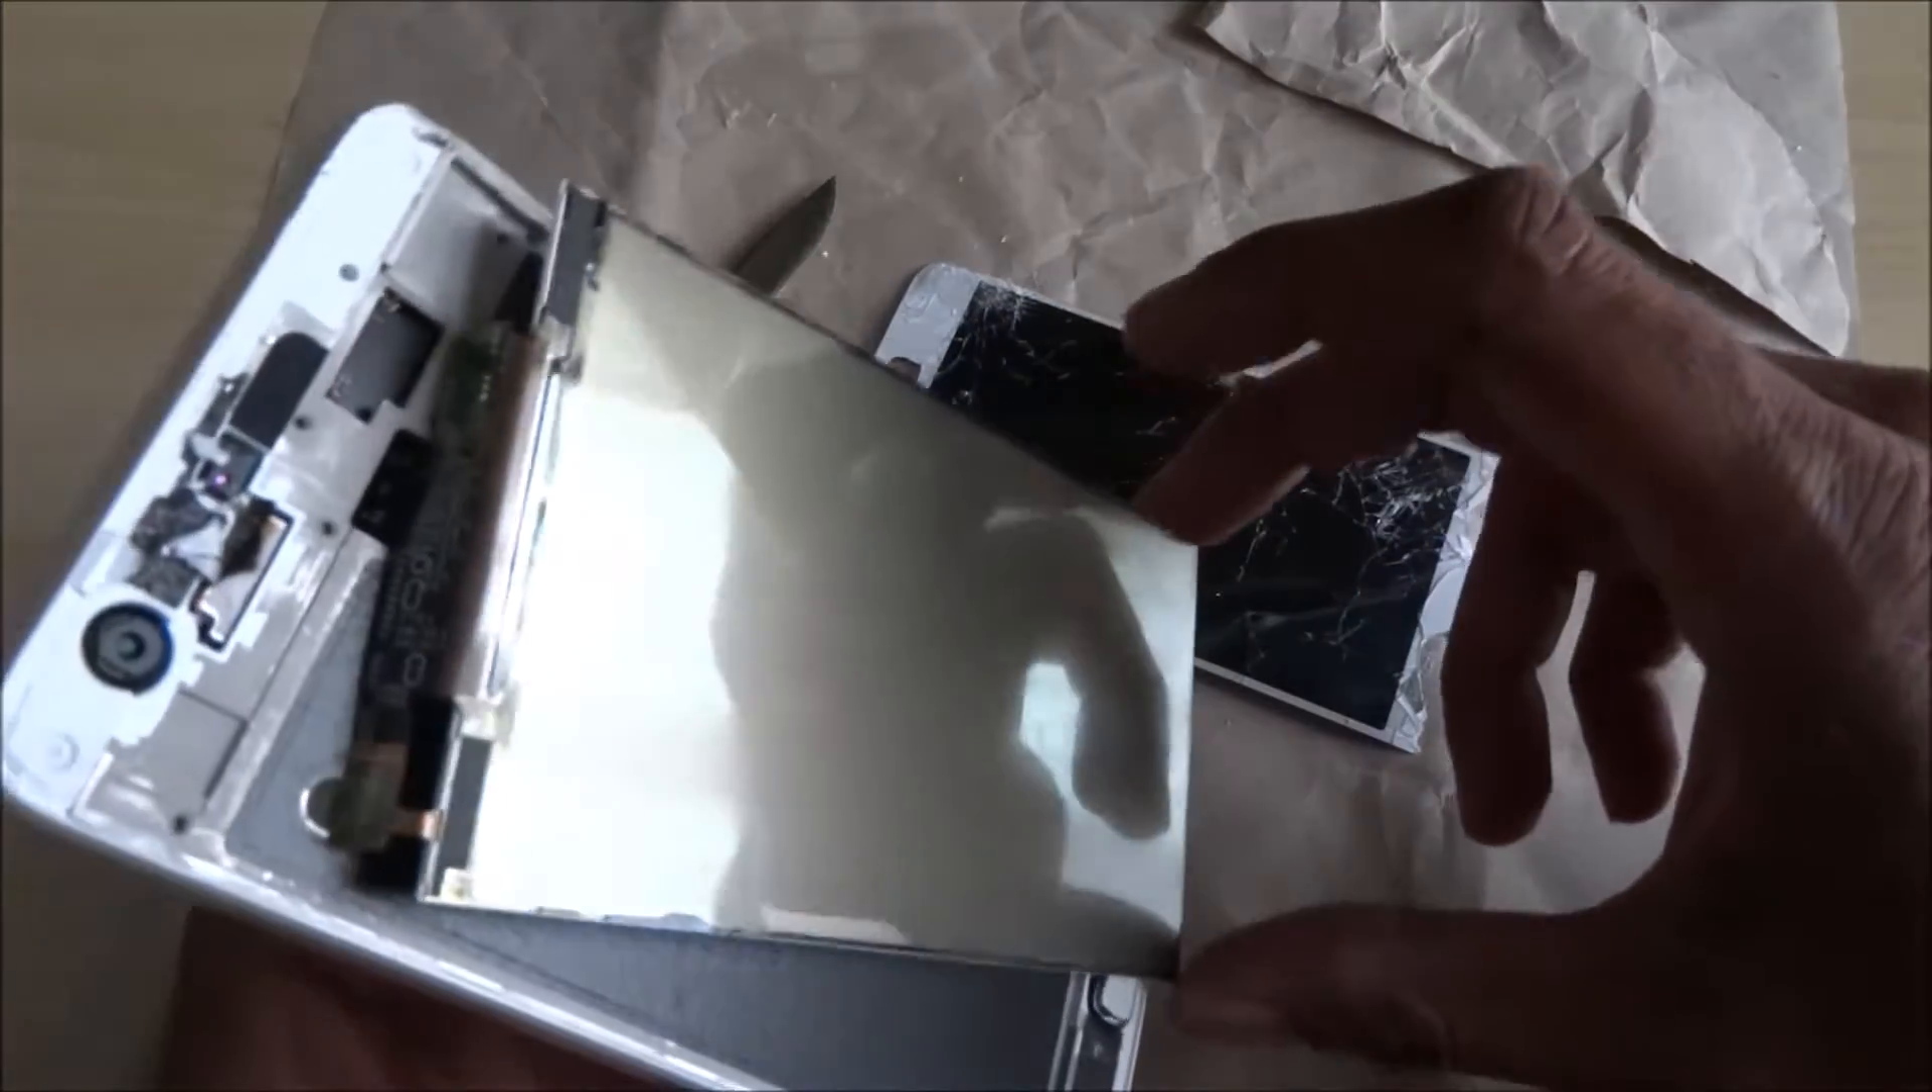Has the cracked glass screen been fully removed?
Yes.